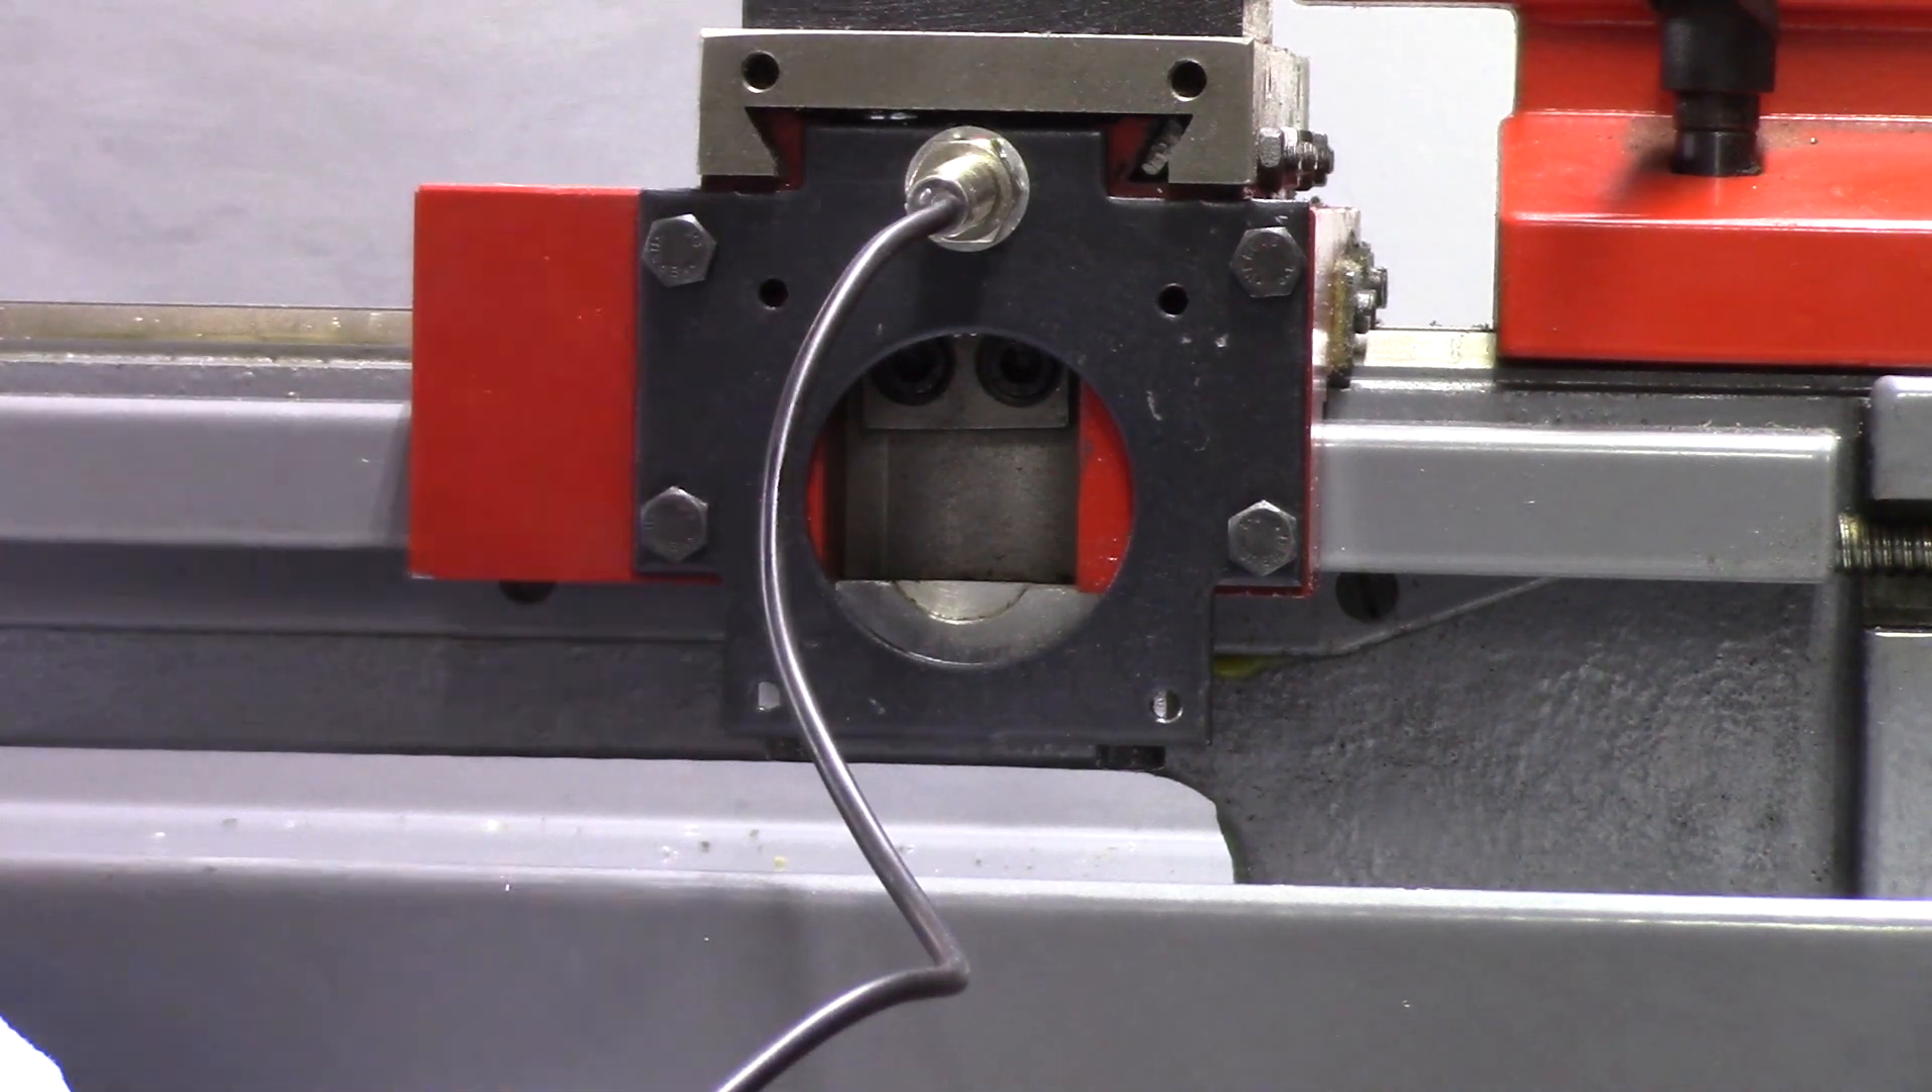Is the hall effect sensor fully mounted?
Yes.